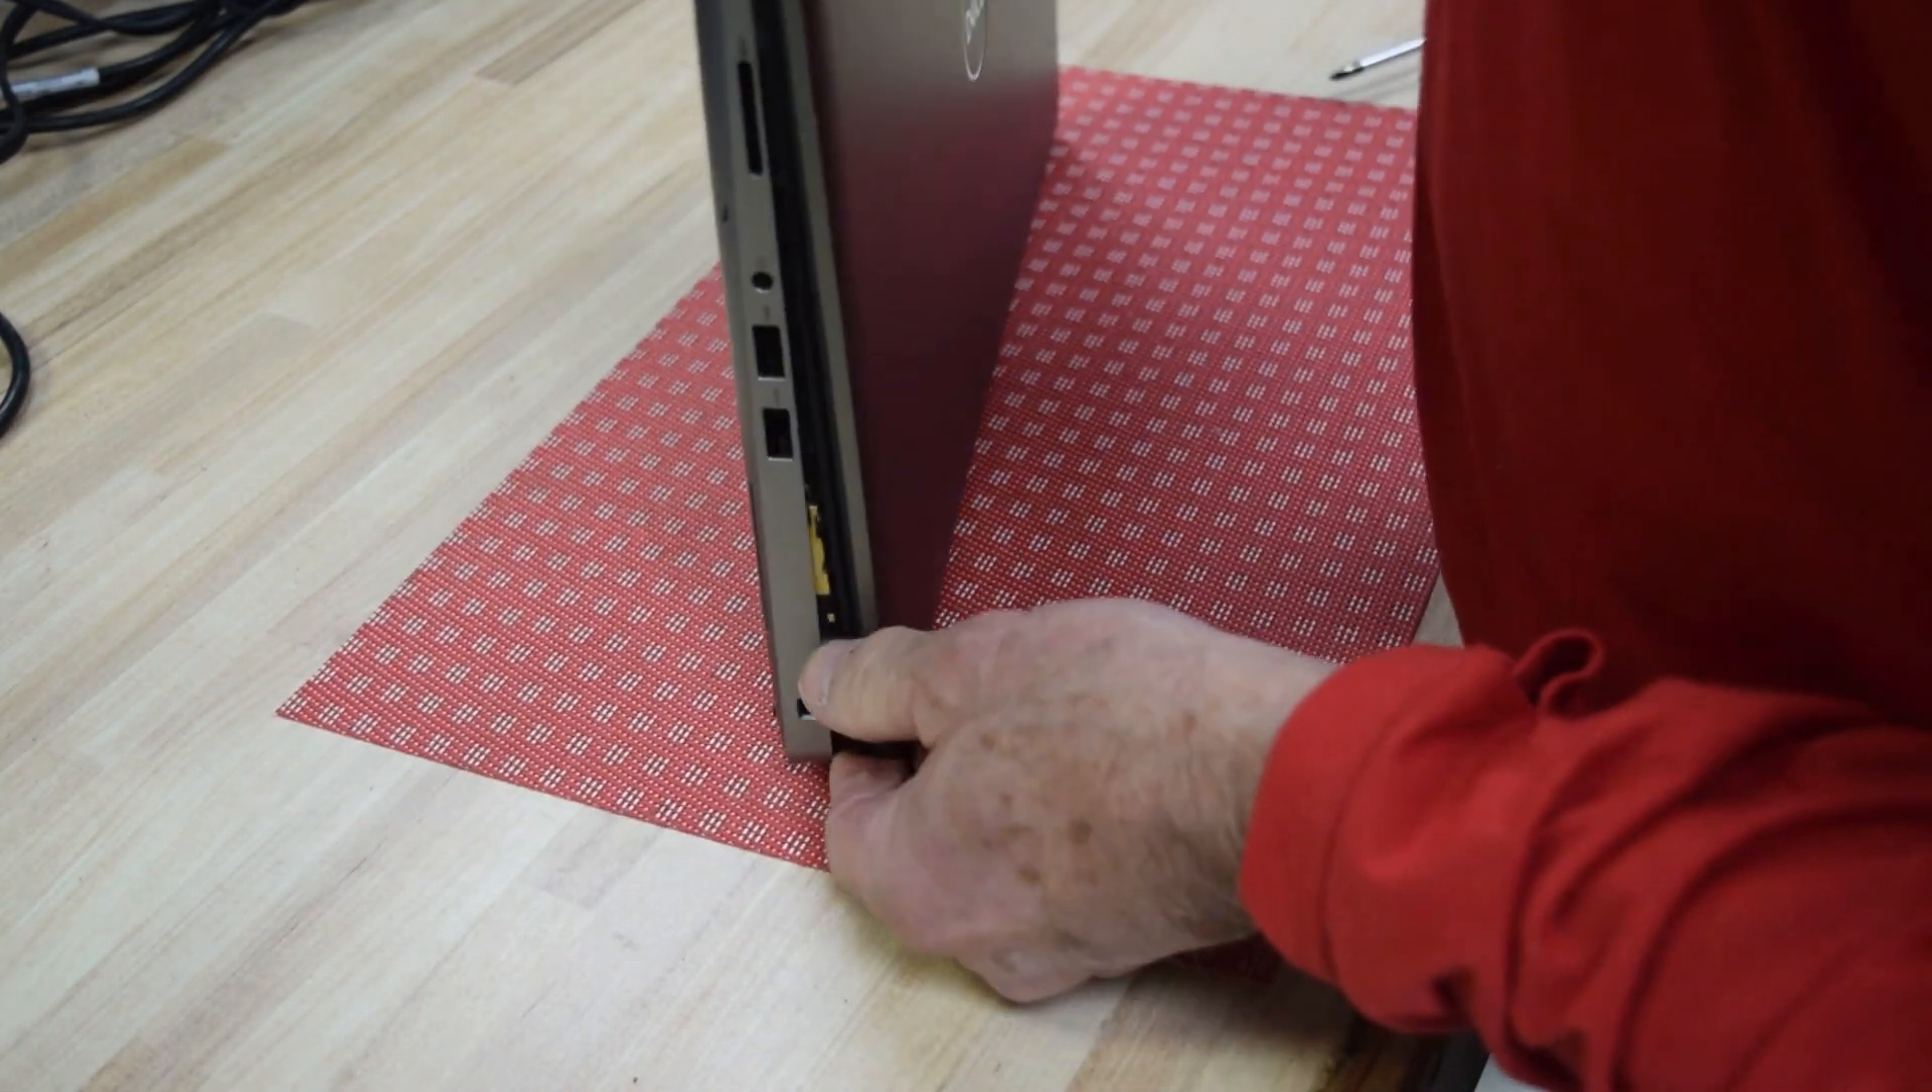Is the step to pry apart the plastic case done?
No.